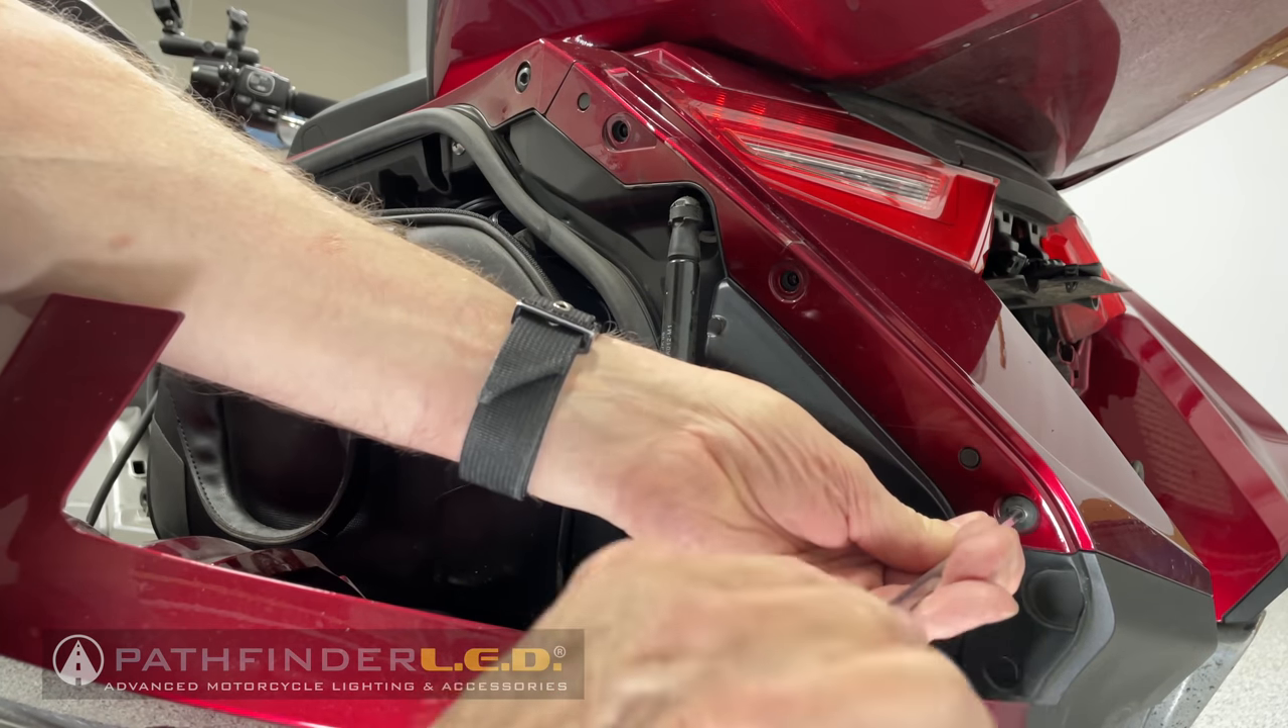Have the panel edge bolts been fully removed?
No.